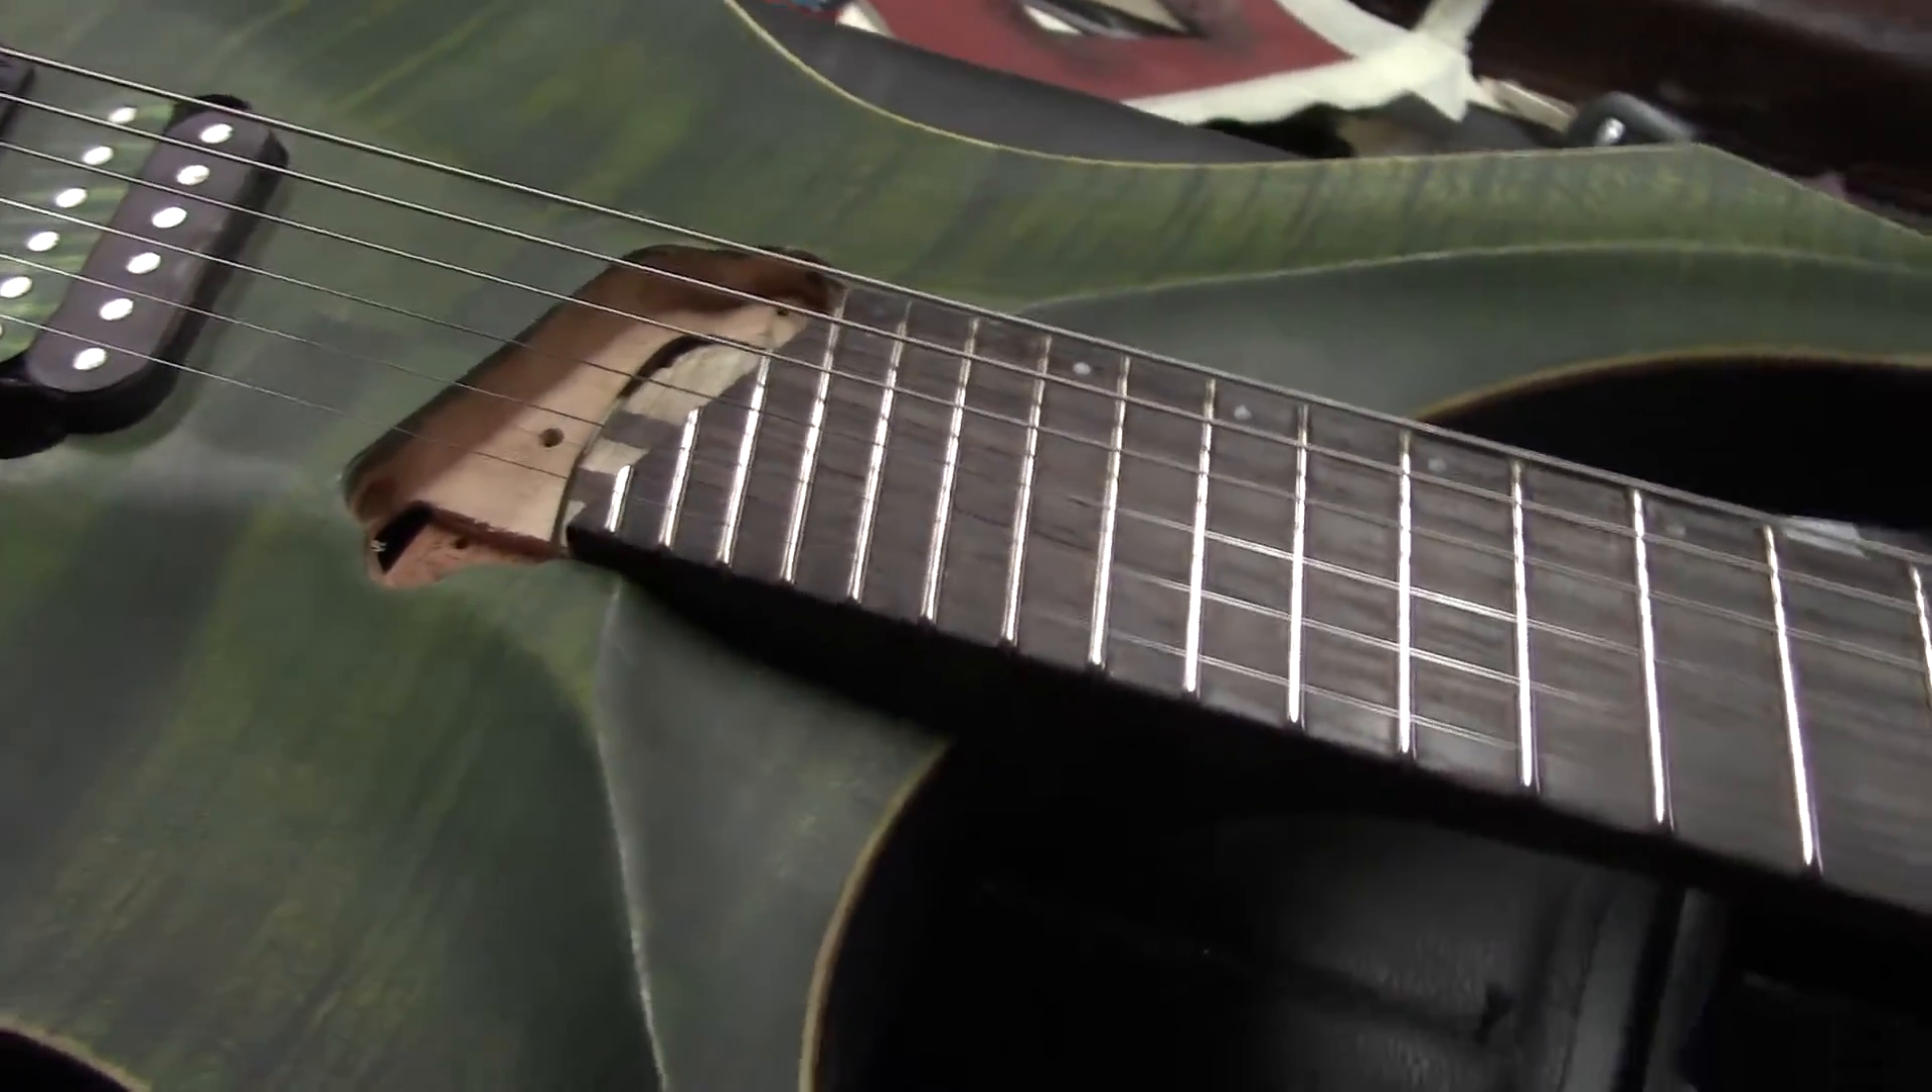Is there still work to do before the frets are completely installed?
No.